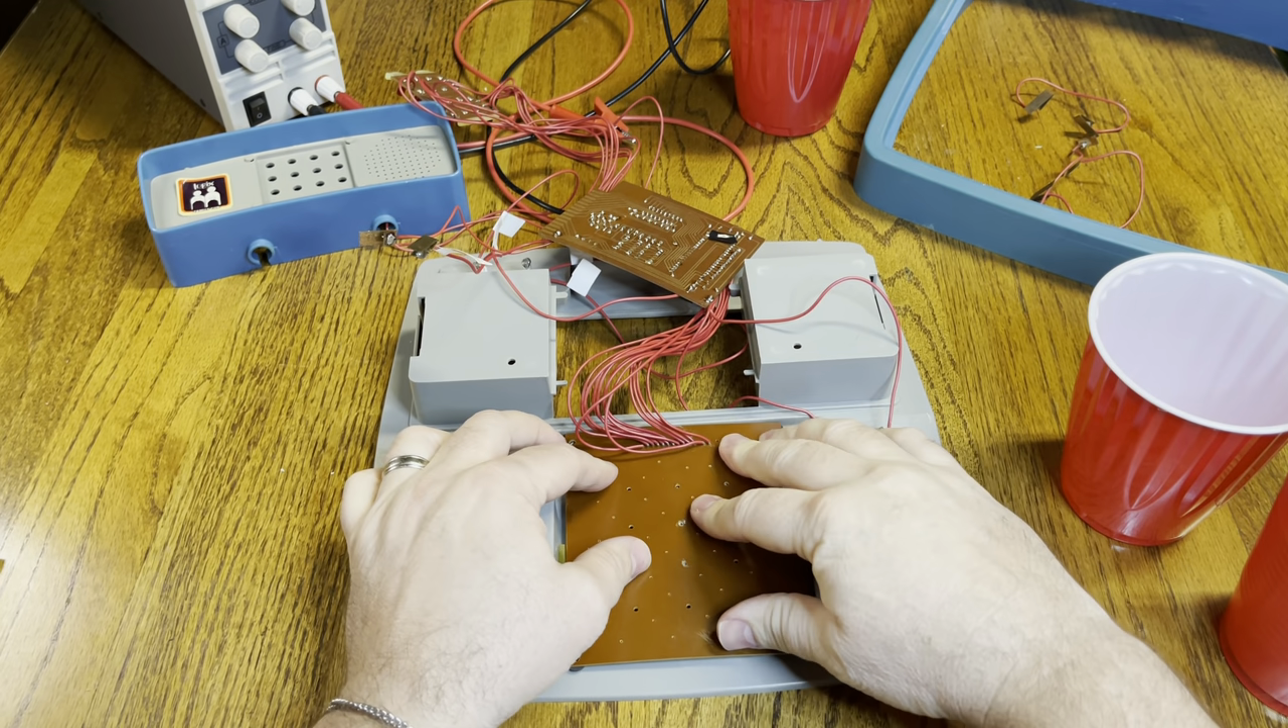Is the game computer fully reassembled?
No.